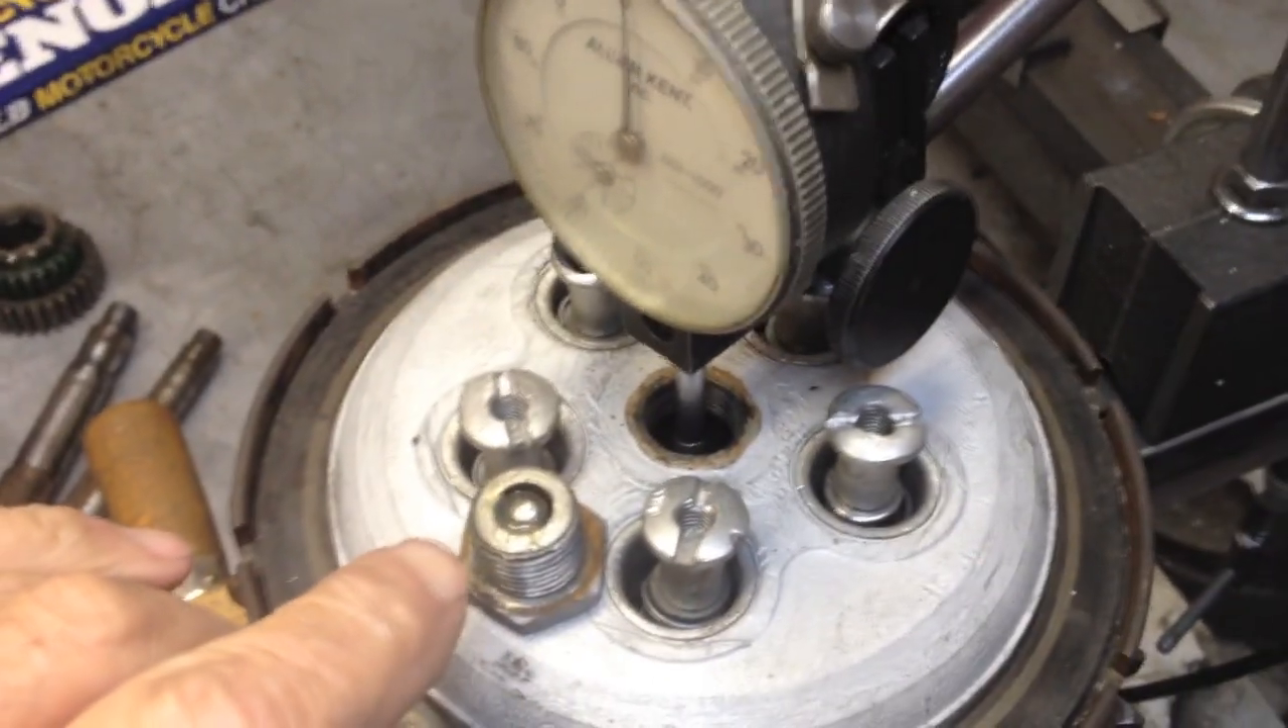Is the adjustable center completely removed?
Yes.